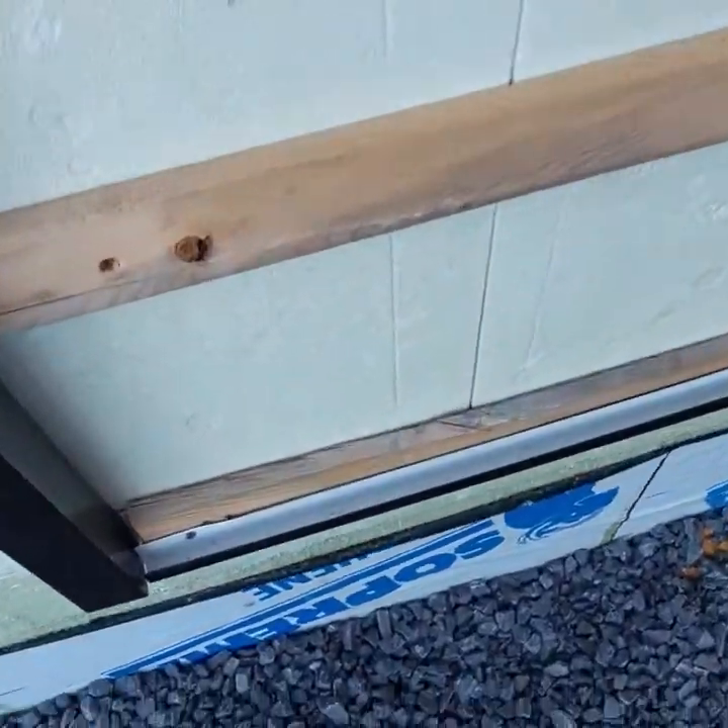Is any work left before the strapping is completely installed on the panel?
No.